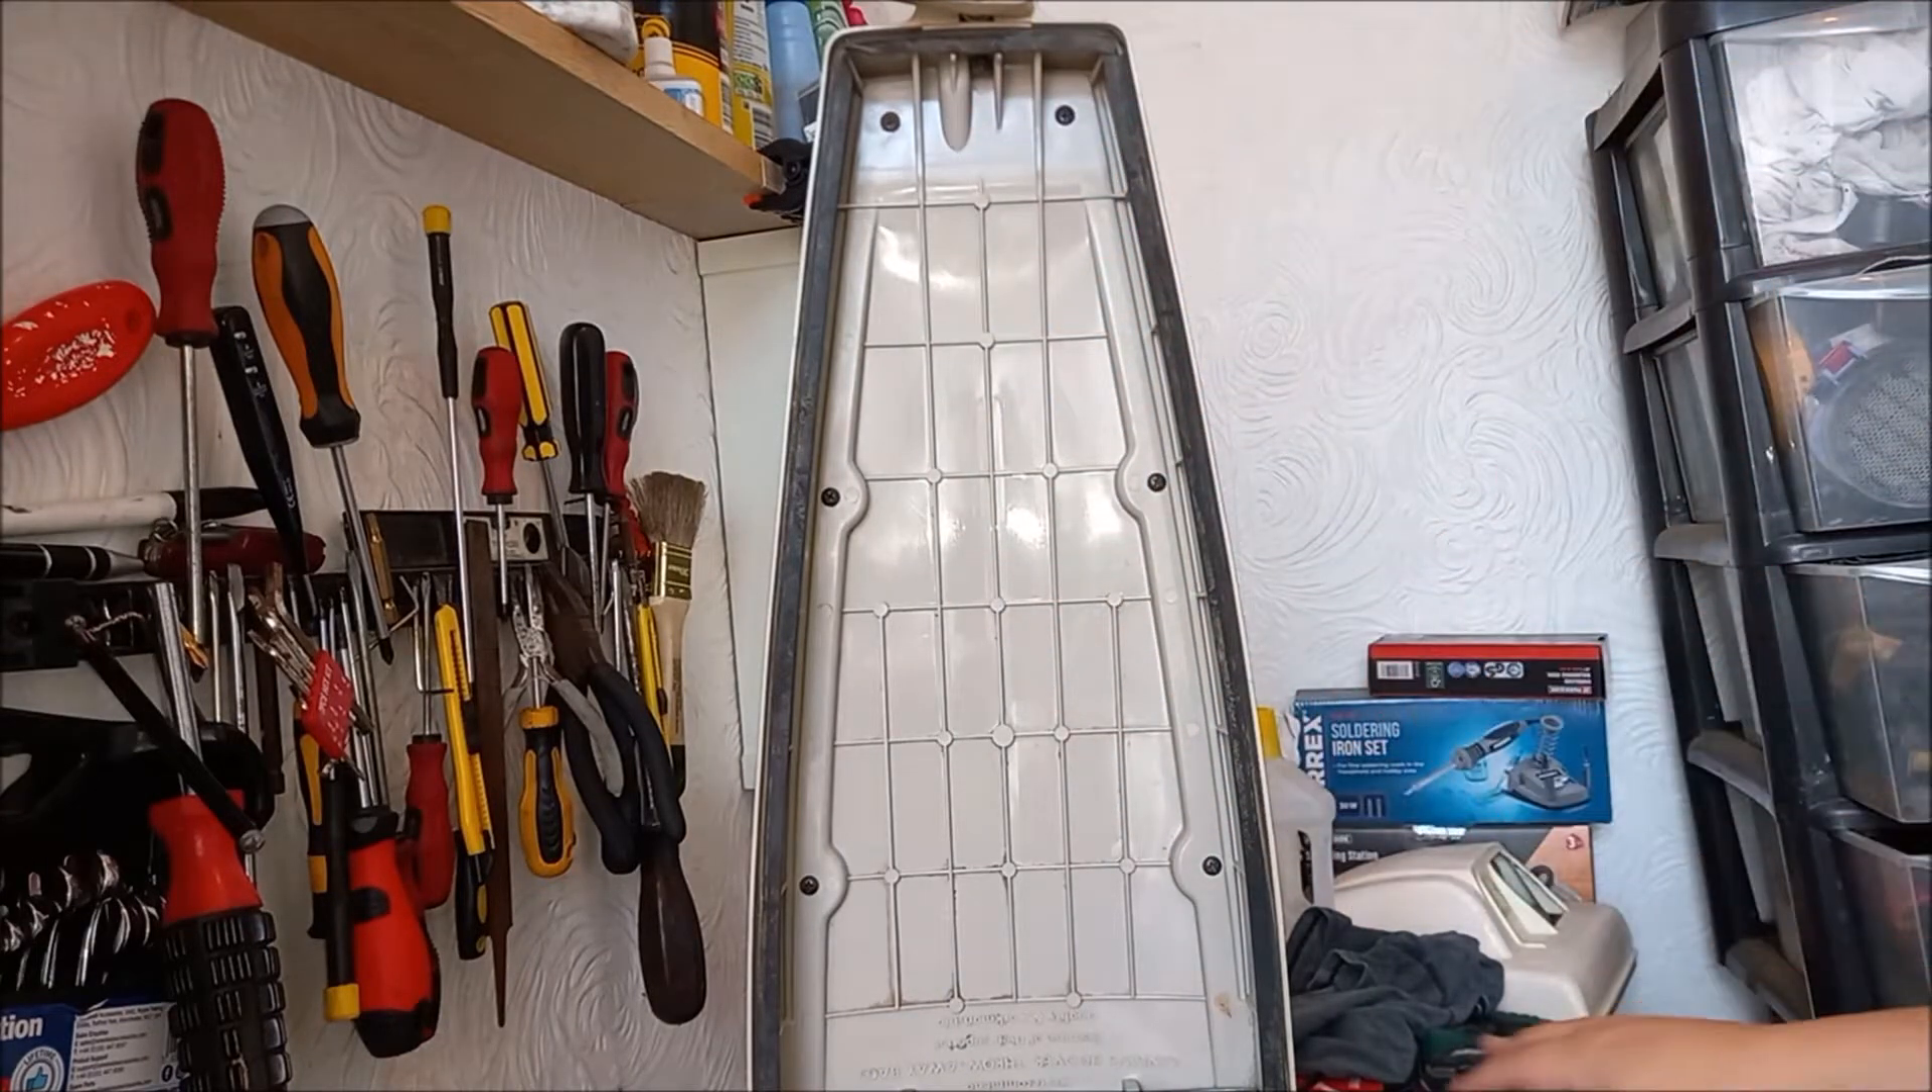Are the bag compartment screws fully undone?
No.